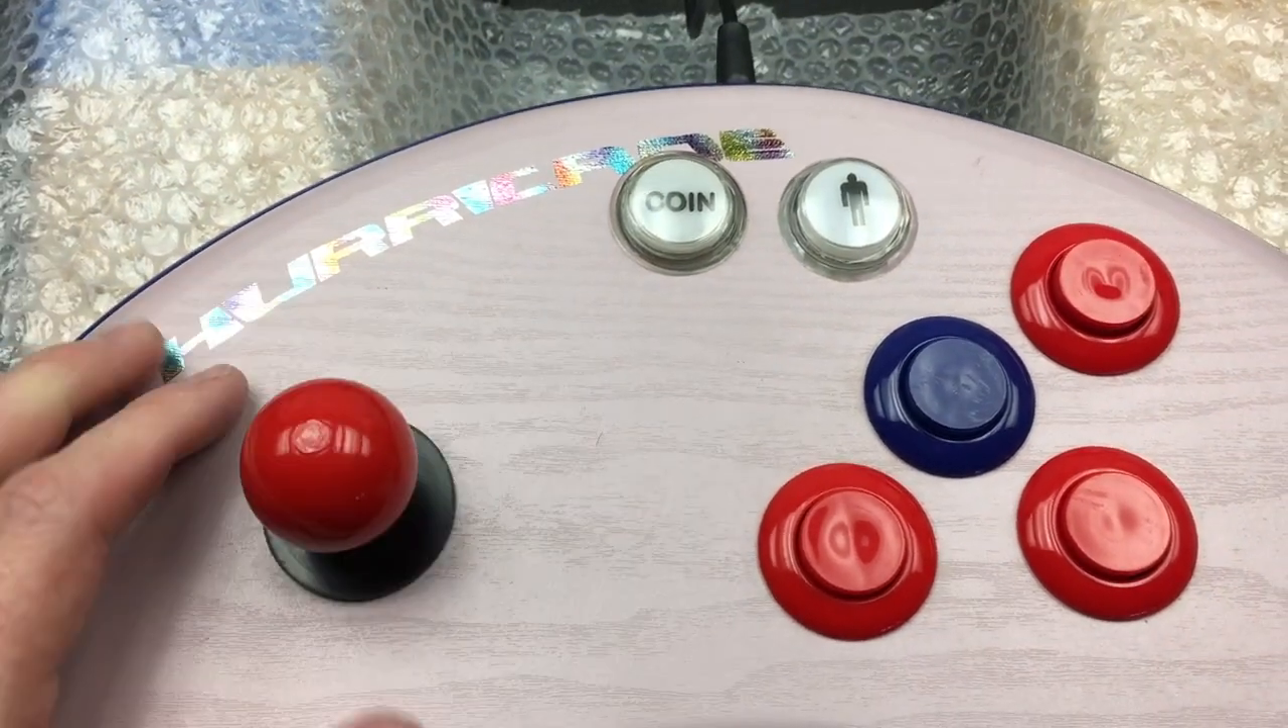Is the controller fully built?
Yes.